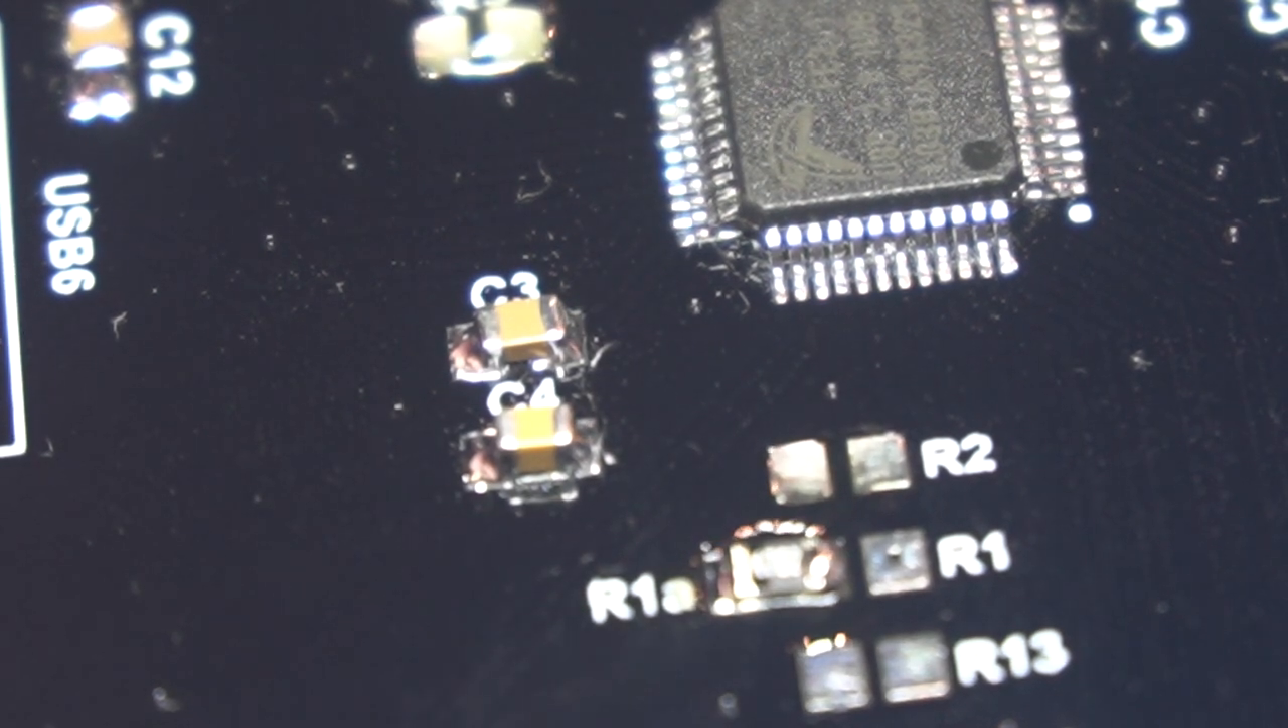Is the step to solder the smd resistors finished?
No.